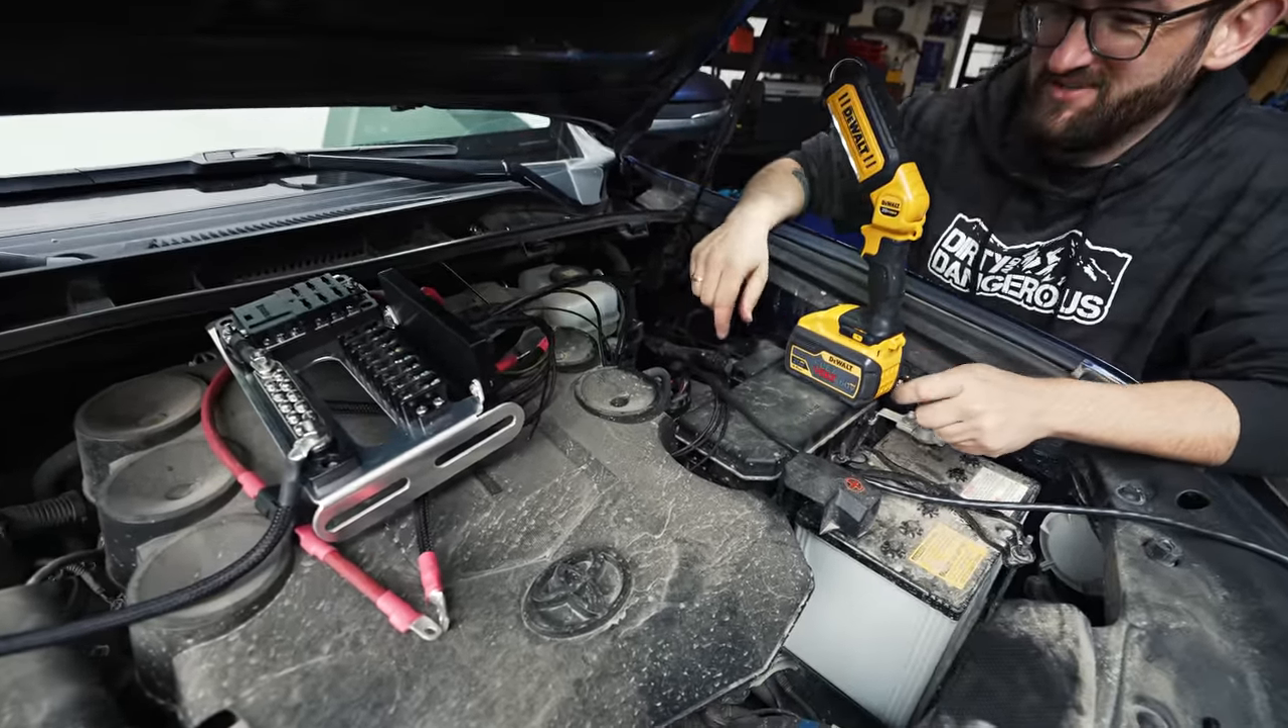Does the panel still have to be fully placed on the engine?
No.